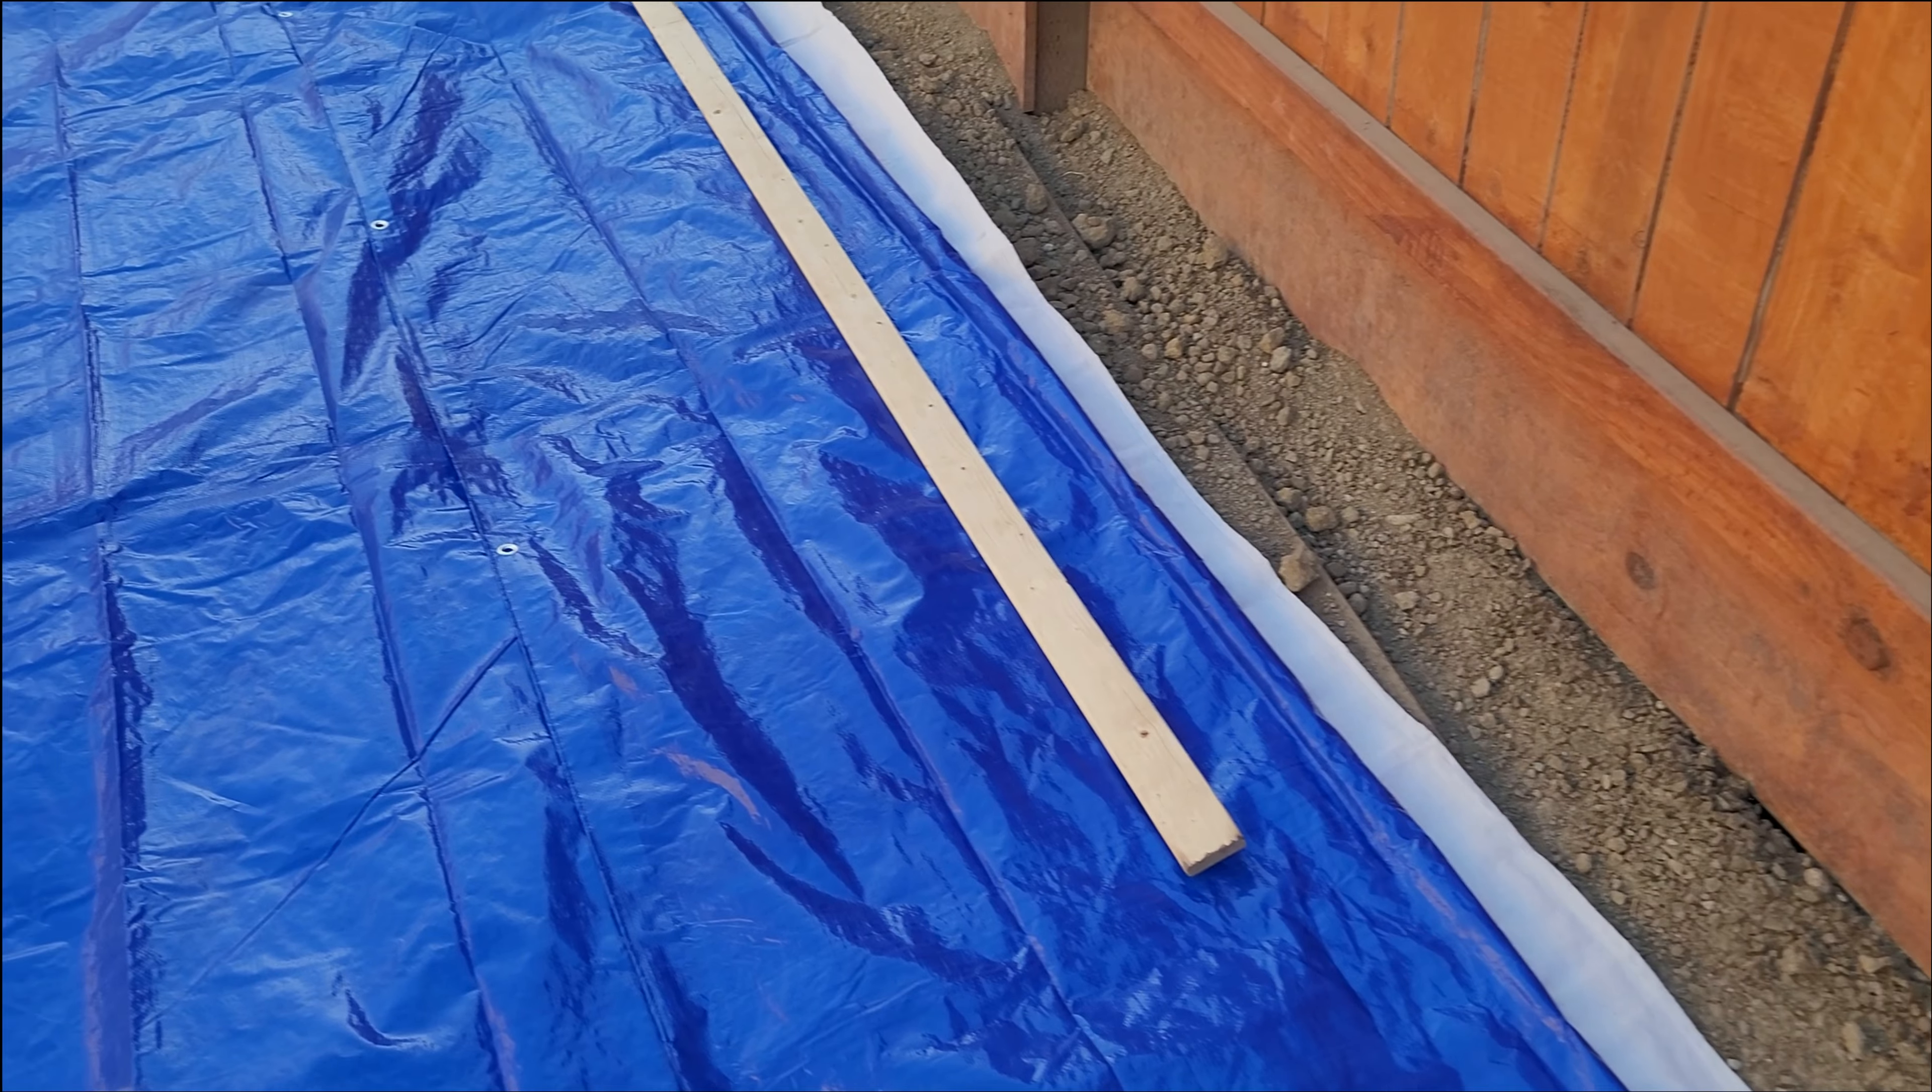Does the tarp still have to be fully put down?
No.